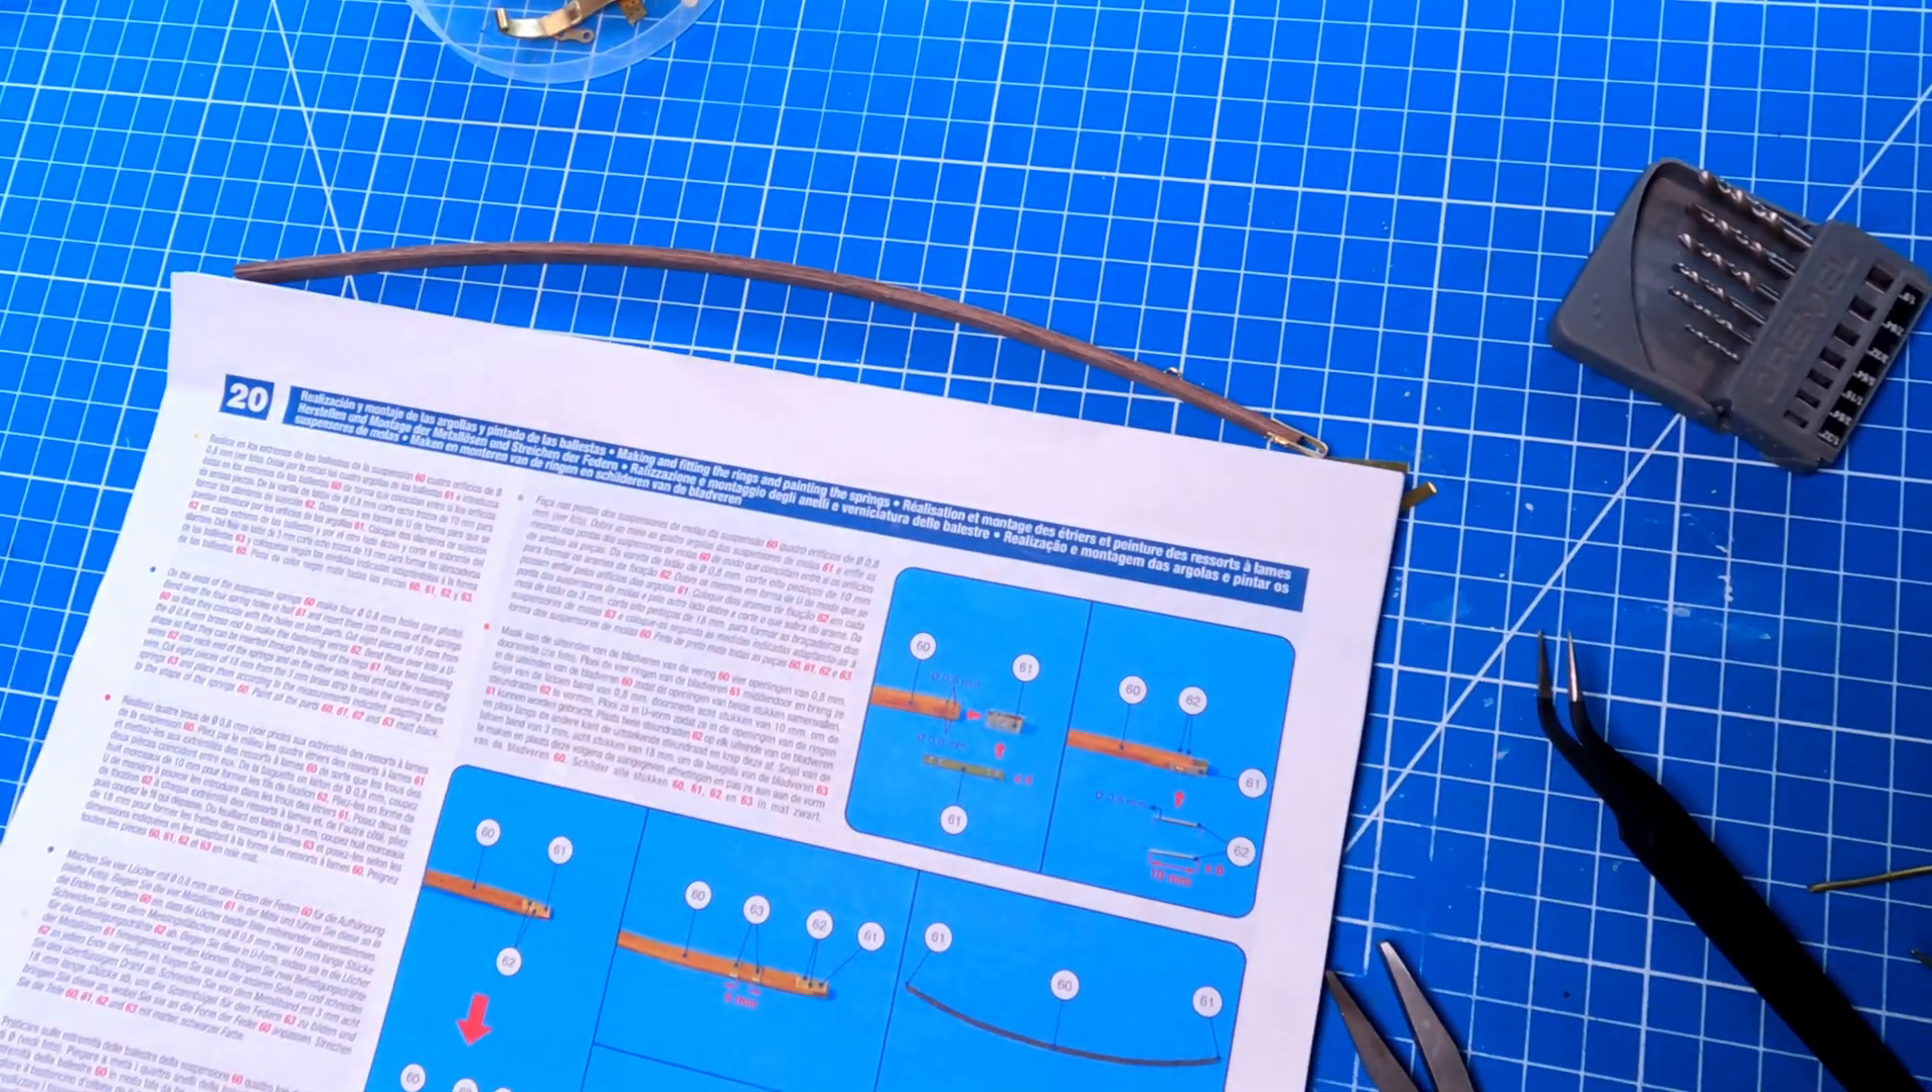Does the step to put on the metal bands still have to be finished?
Yes.